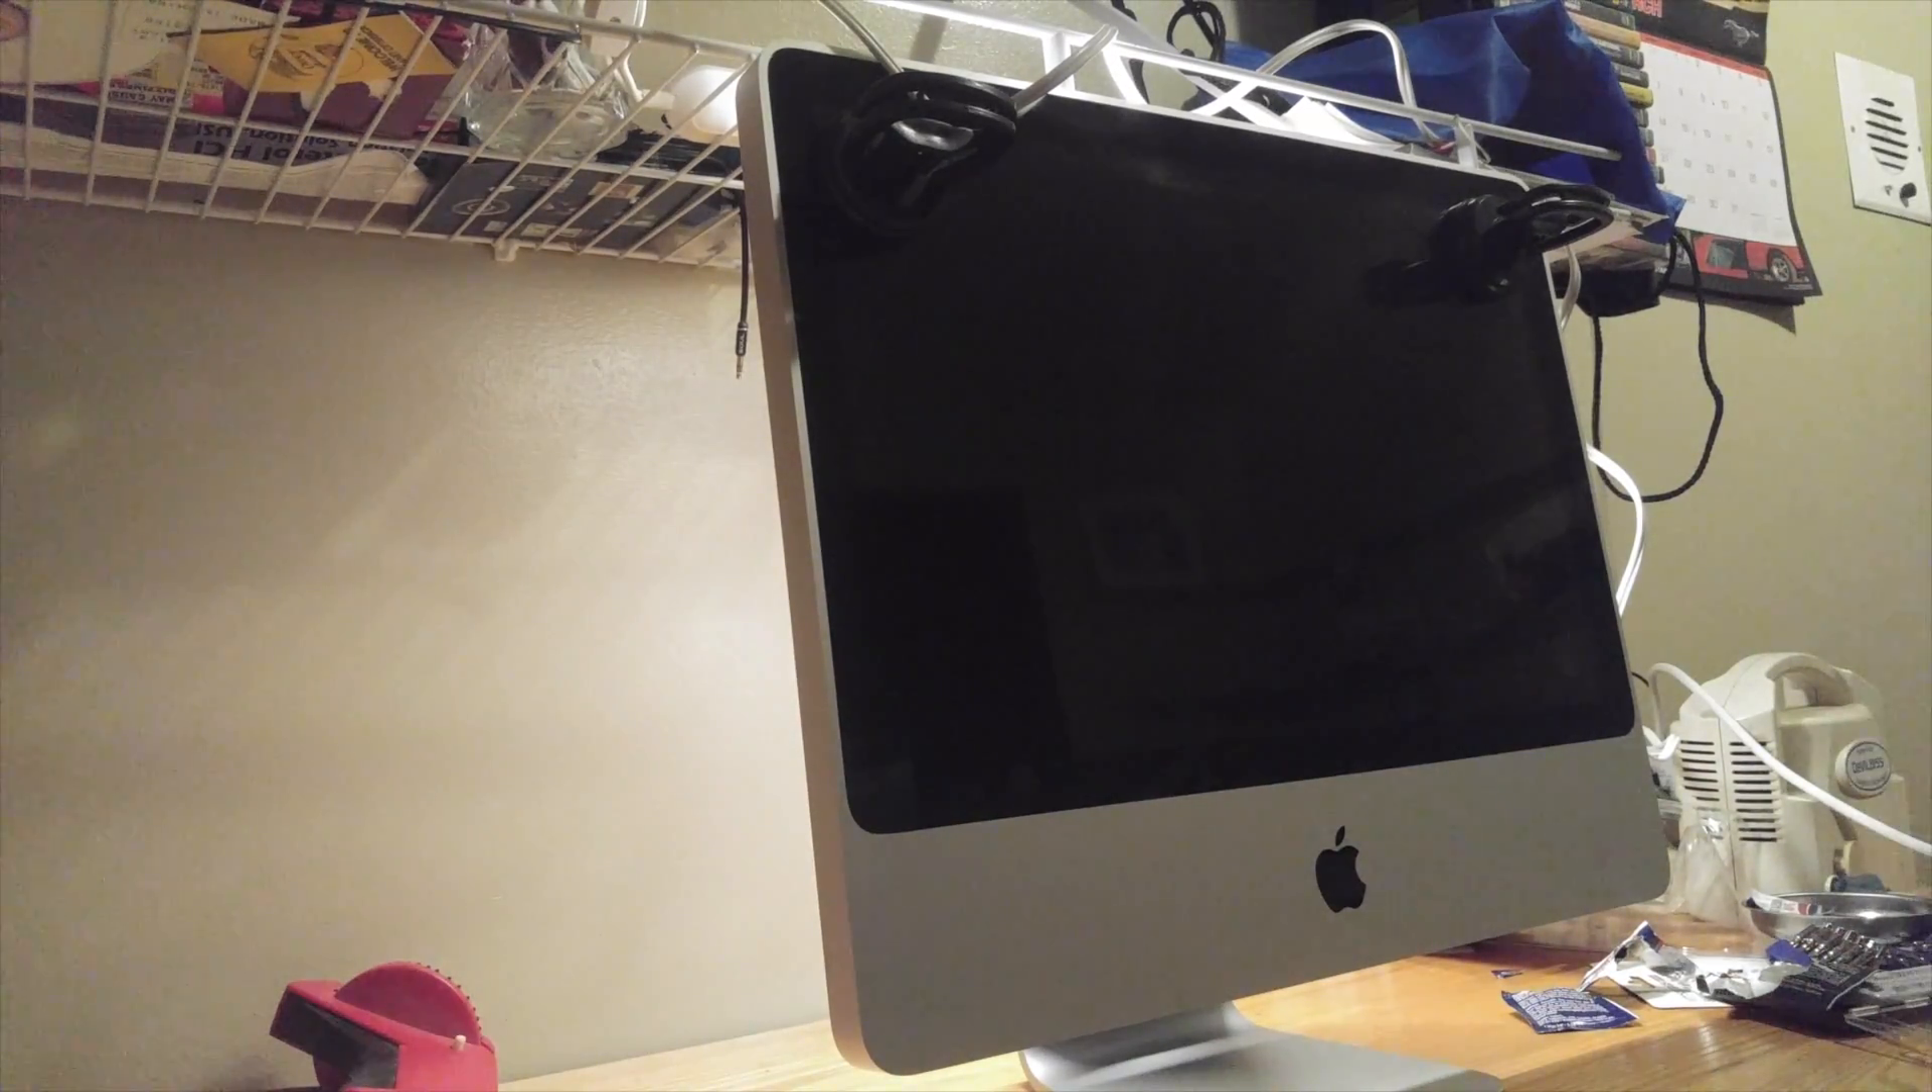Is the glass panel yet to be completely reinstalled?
No.